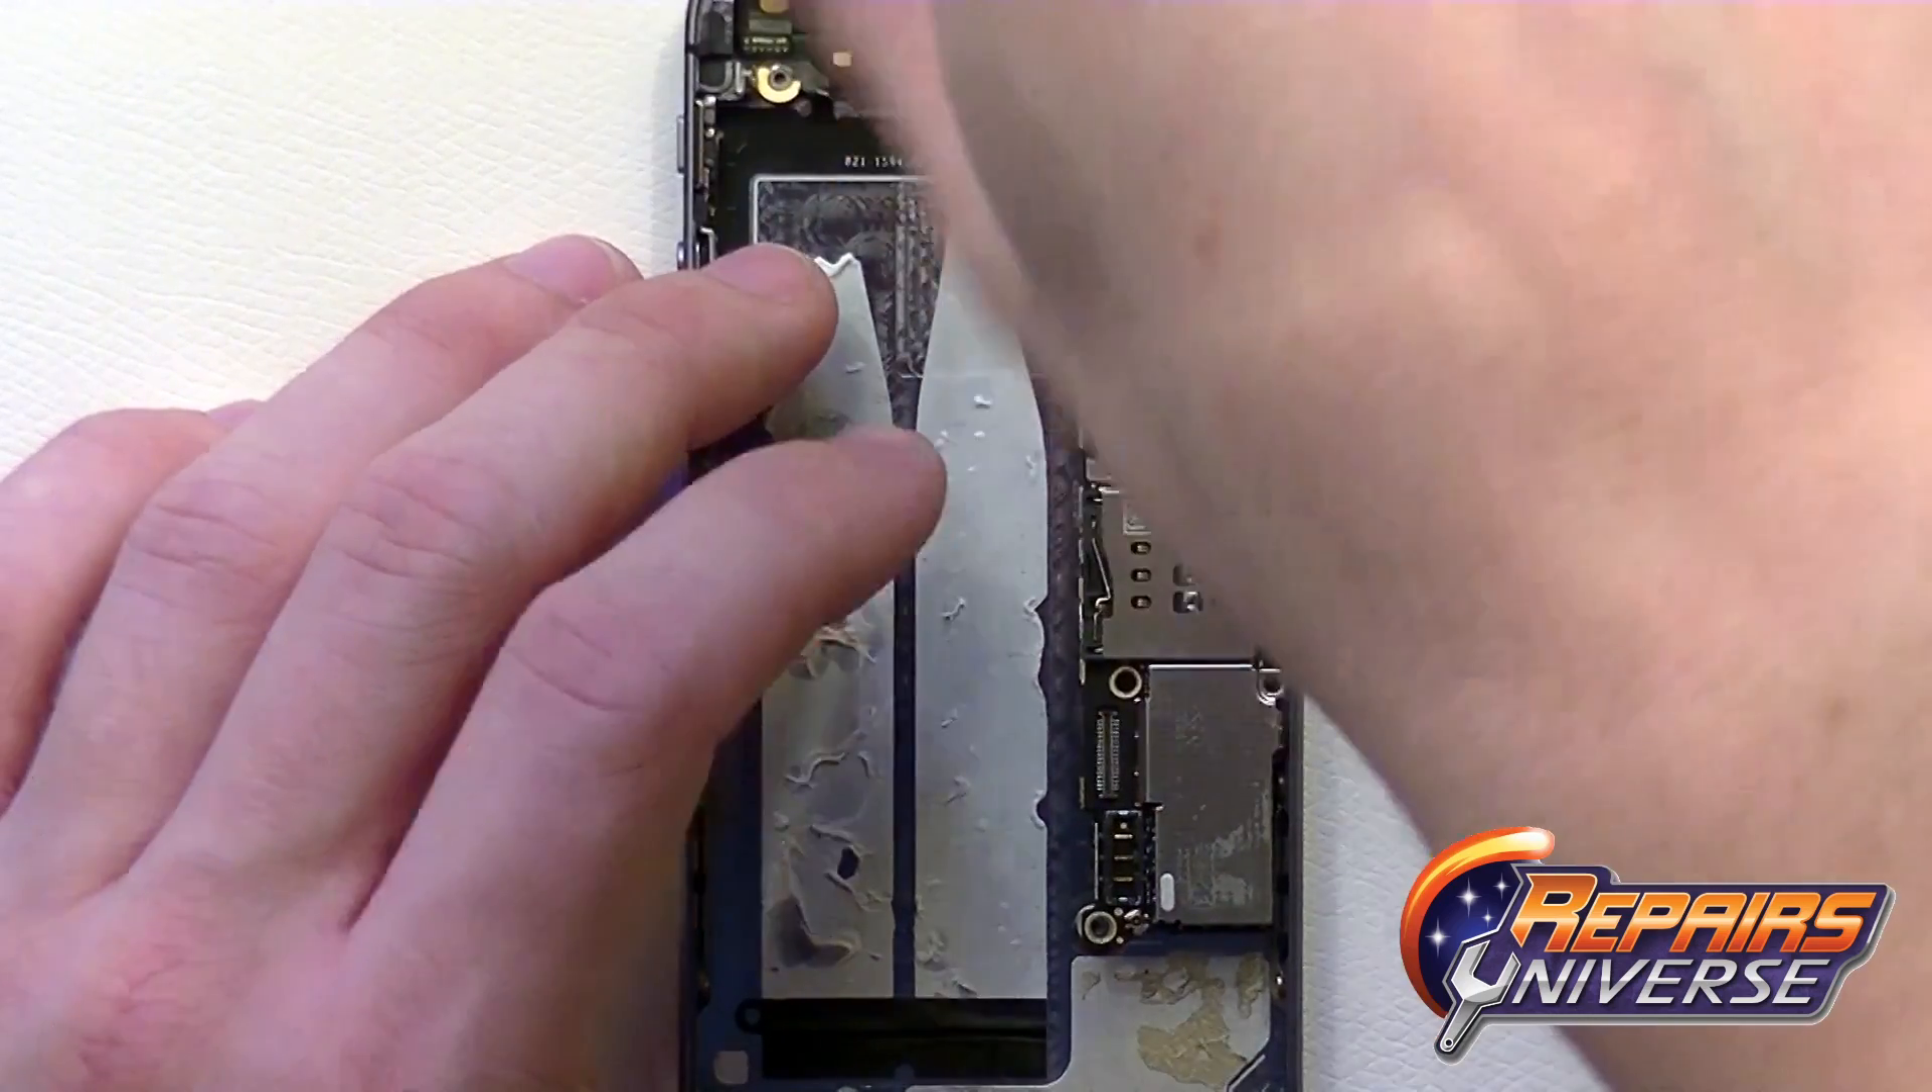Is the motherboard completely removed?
No.